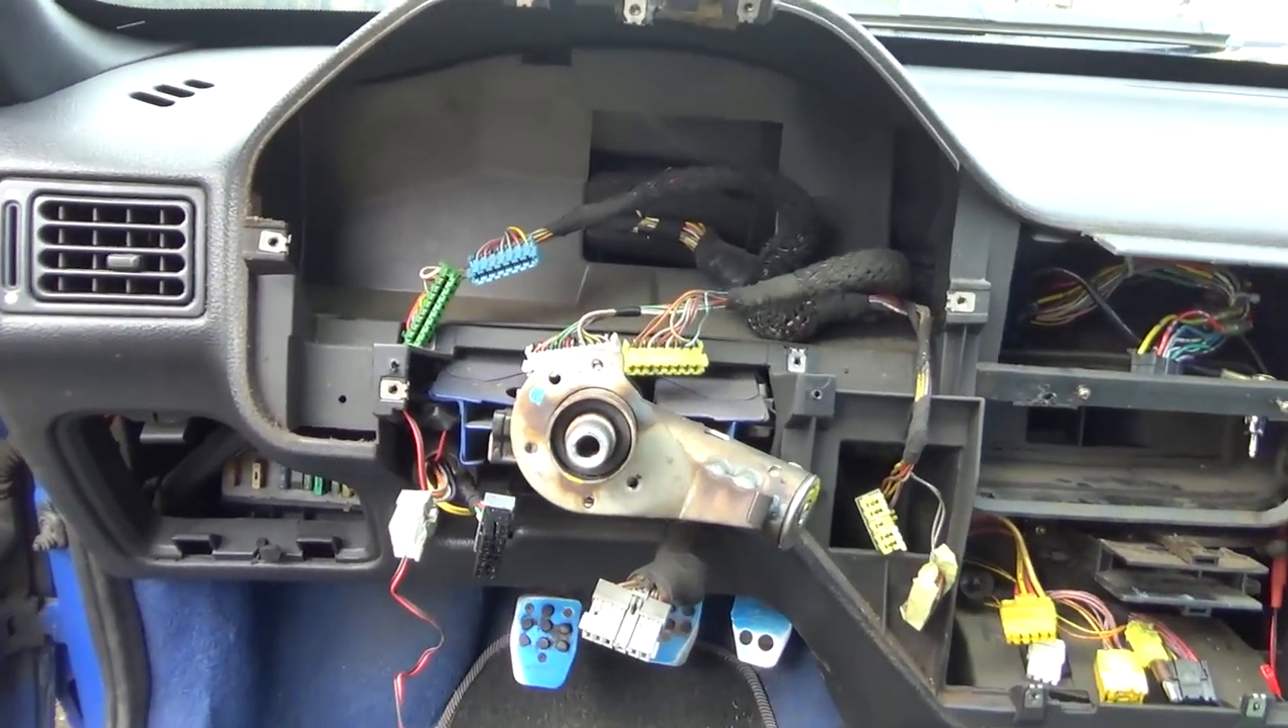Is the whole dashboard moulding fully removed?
No.